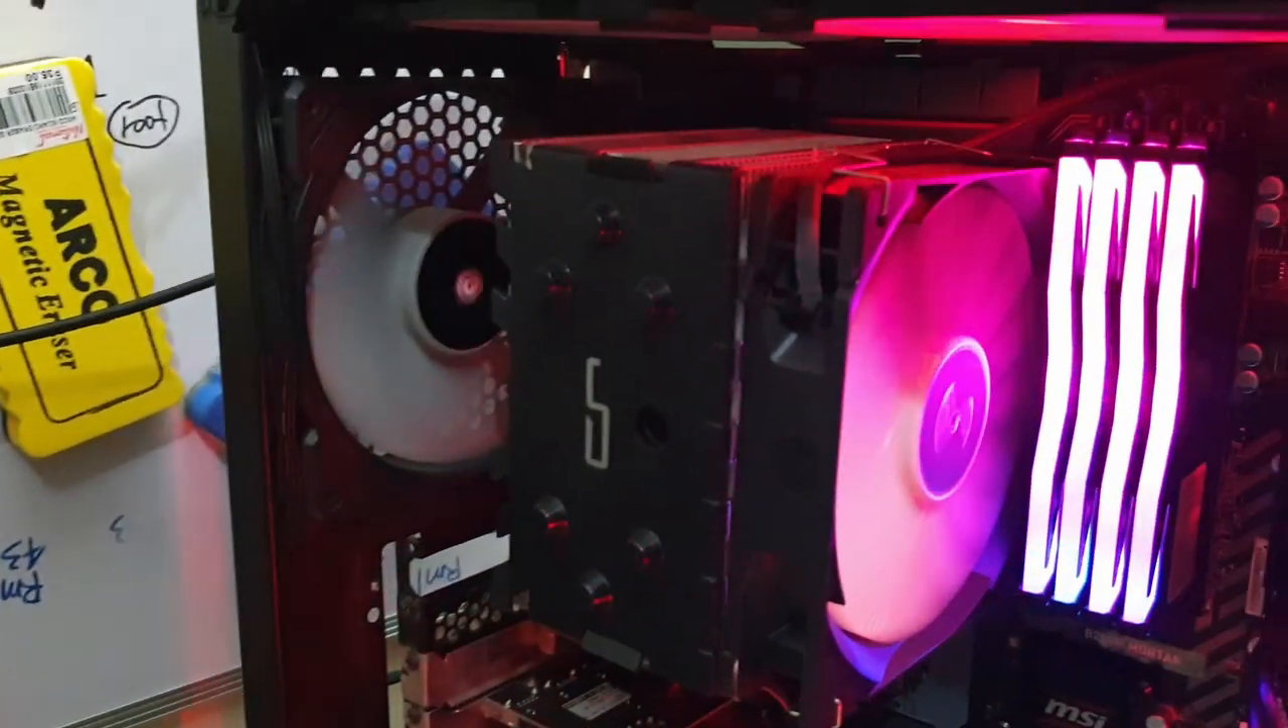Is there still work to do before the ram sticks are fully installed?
No.